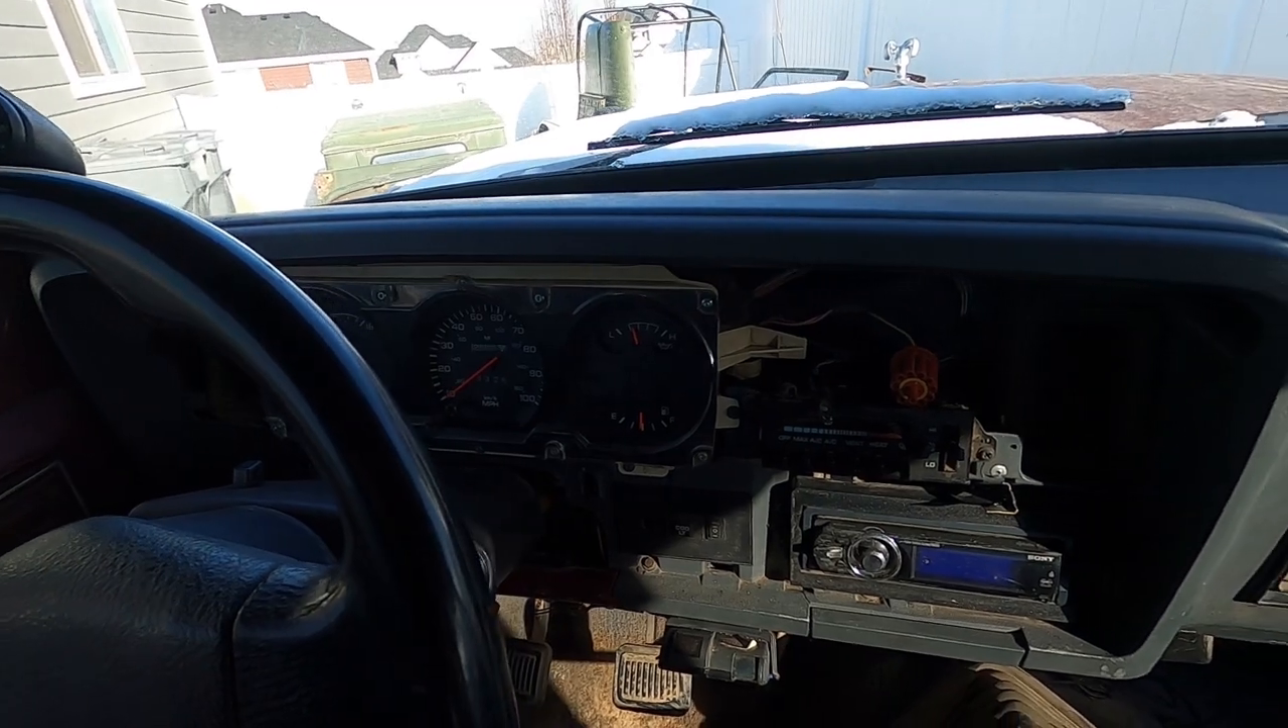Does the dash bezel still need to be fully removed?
No.